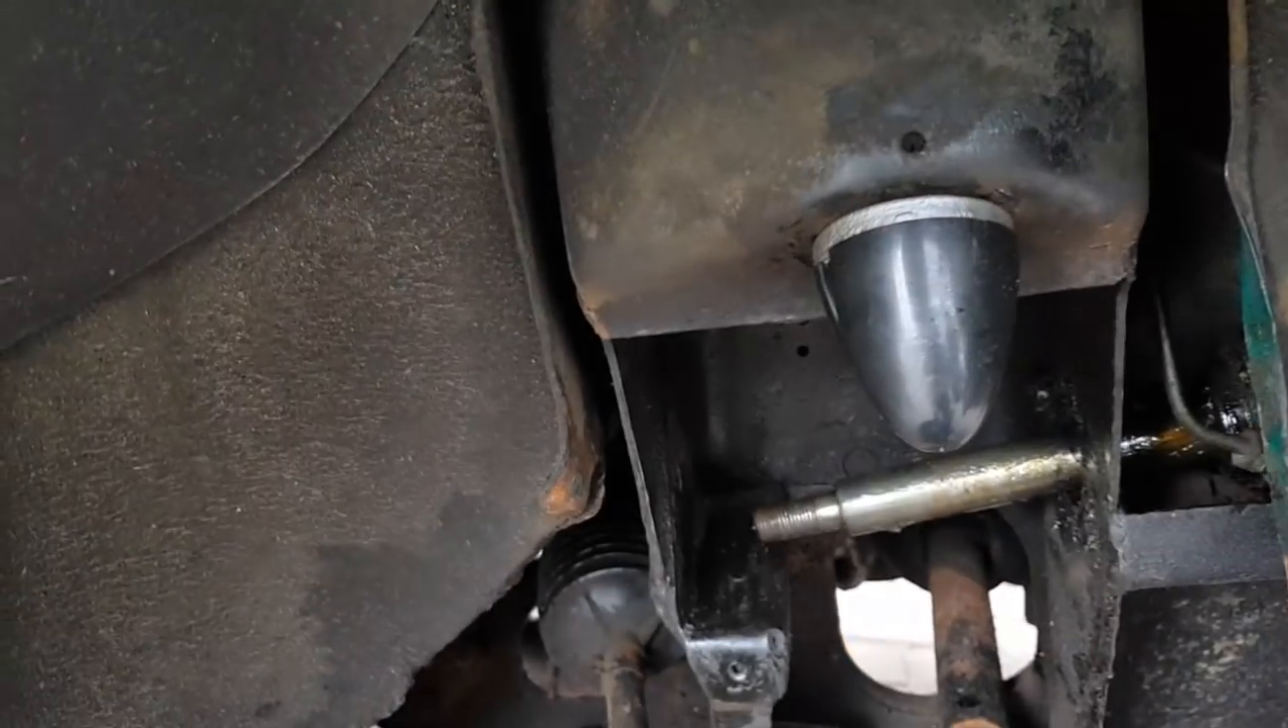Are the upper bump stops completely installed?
Yes.